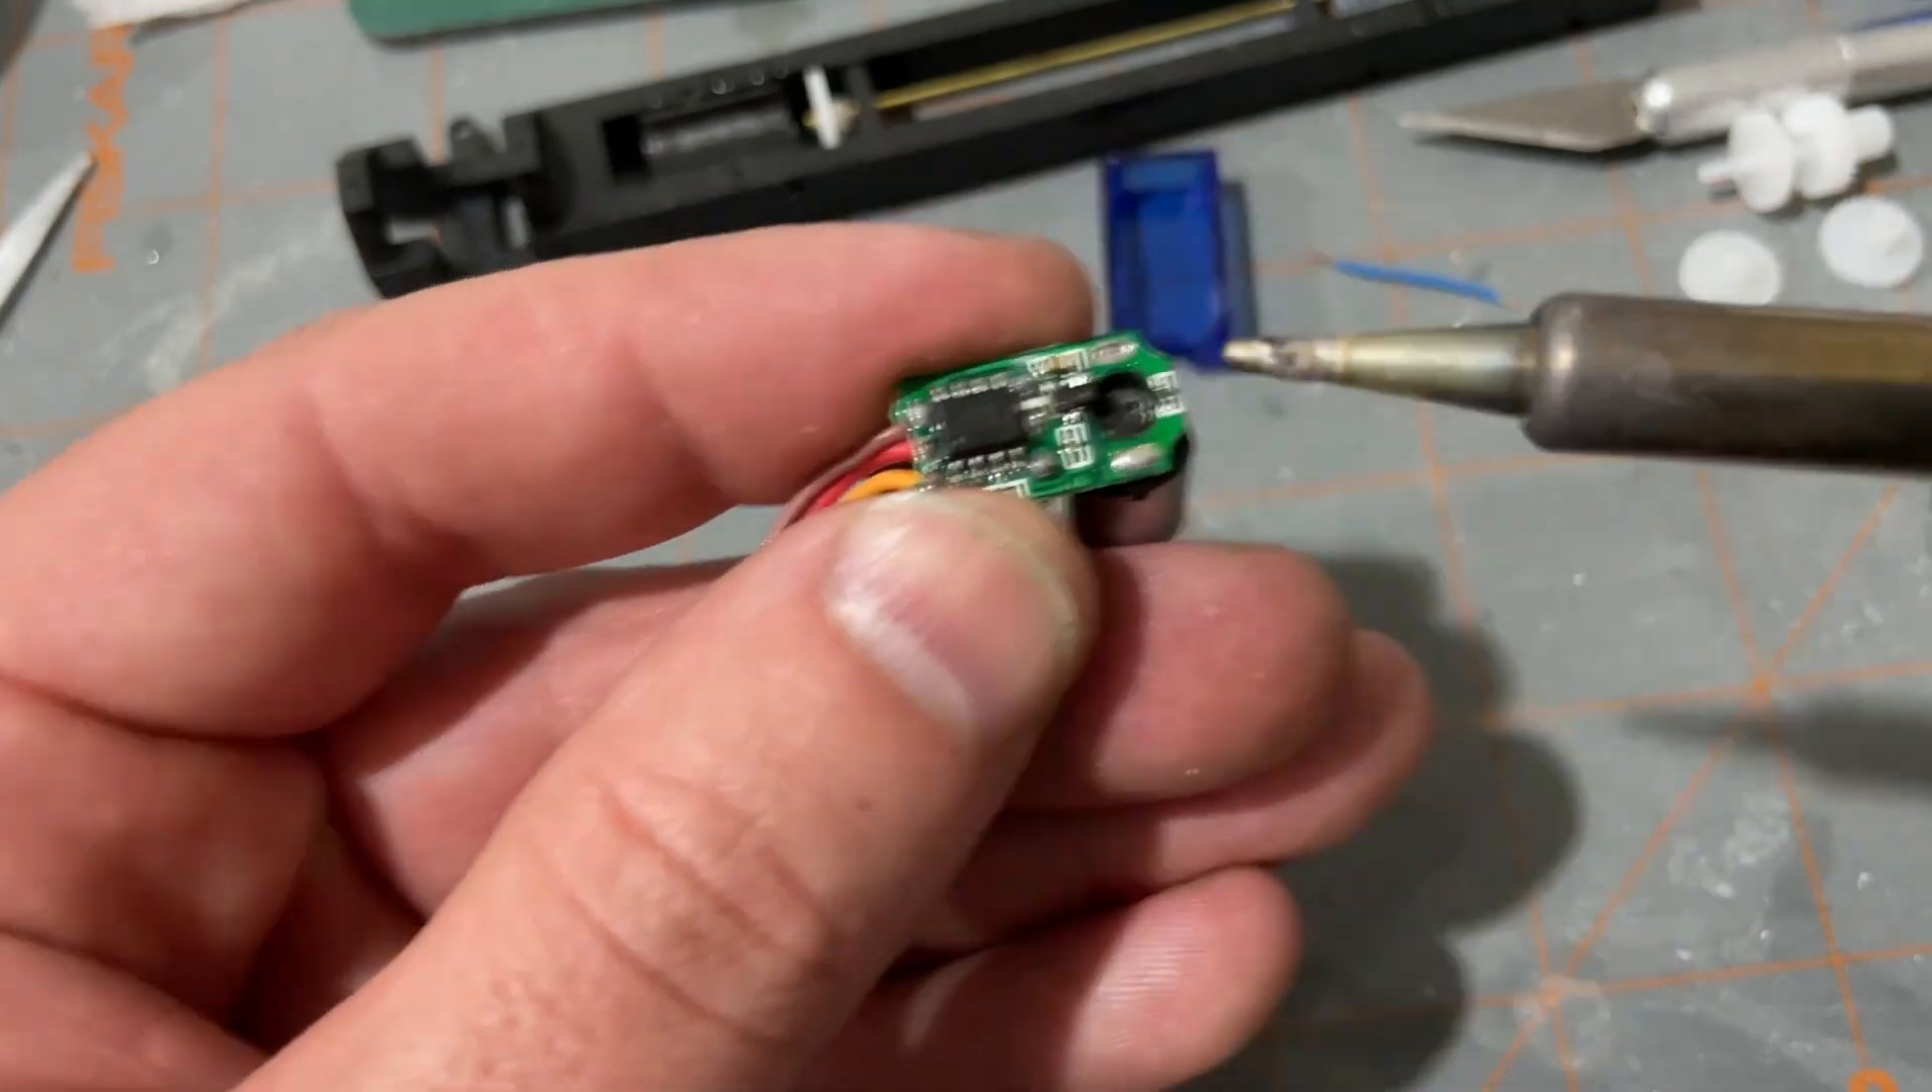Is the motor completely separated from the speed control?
No.